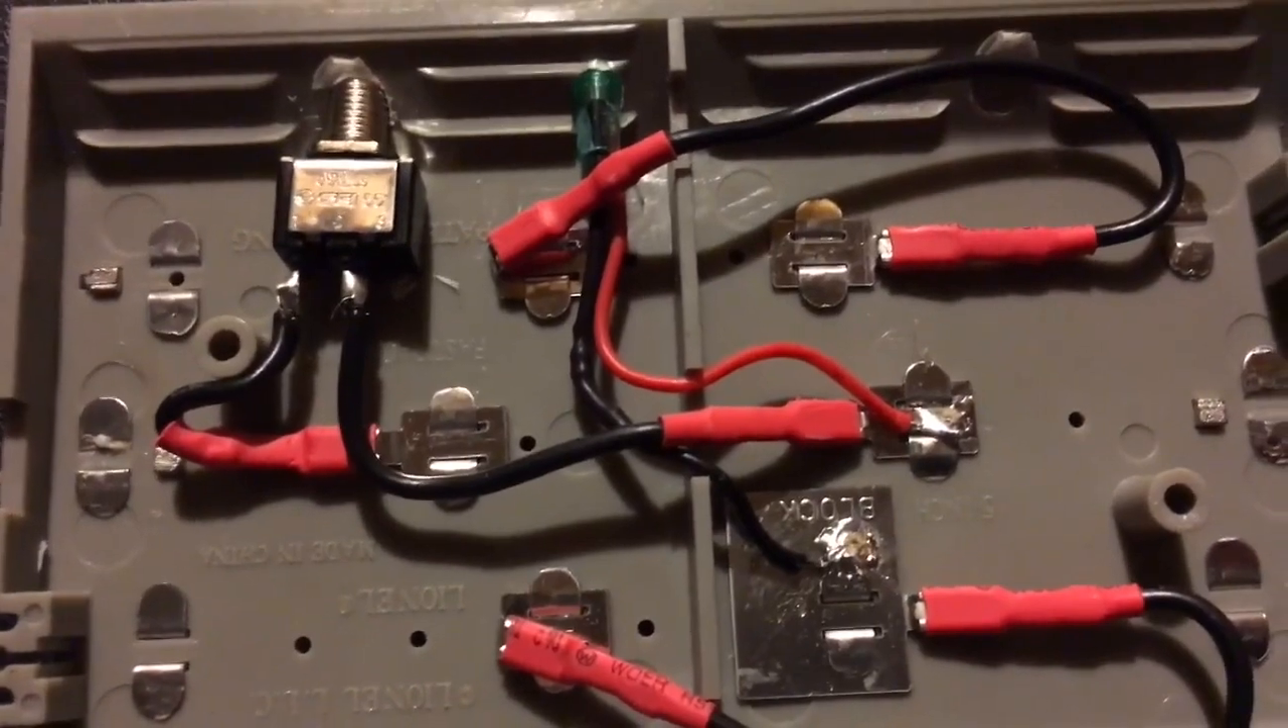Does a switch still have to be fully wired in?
No.